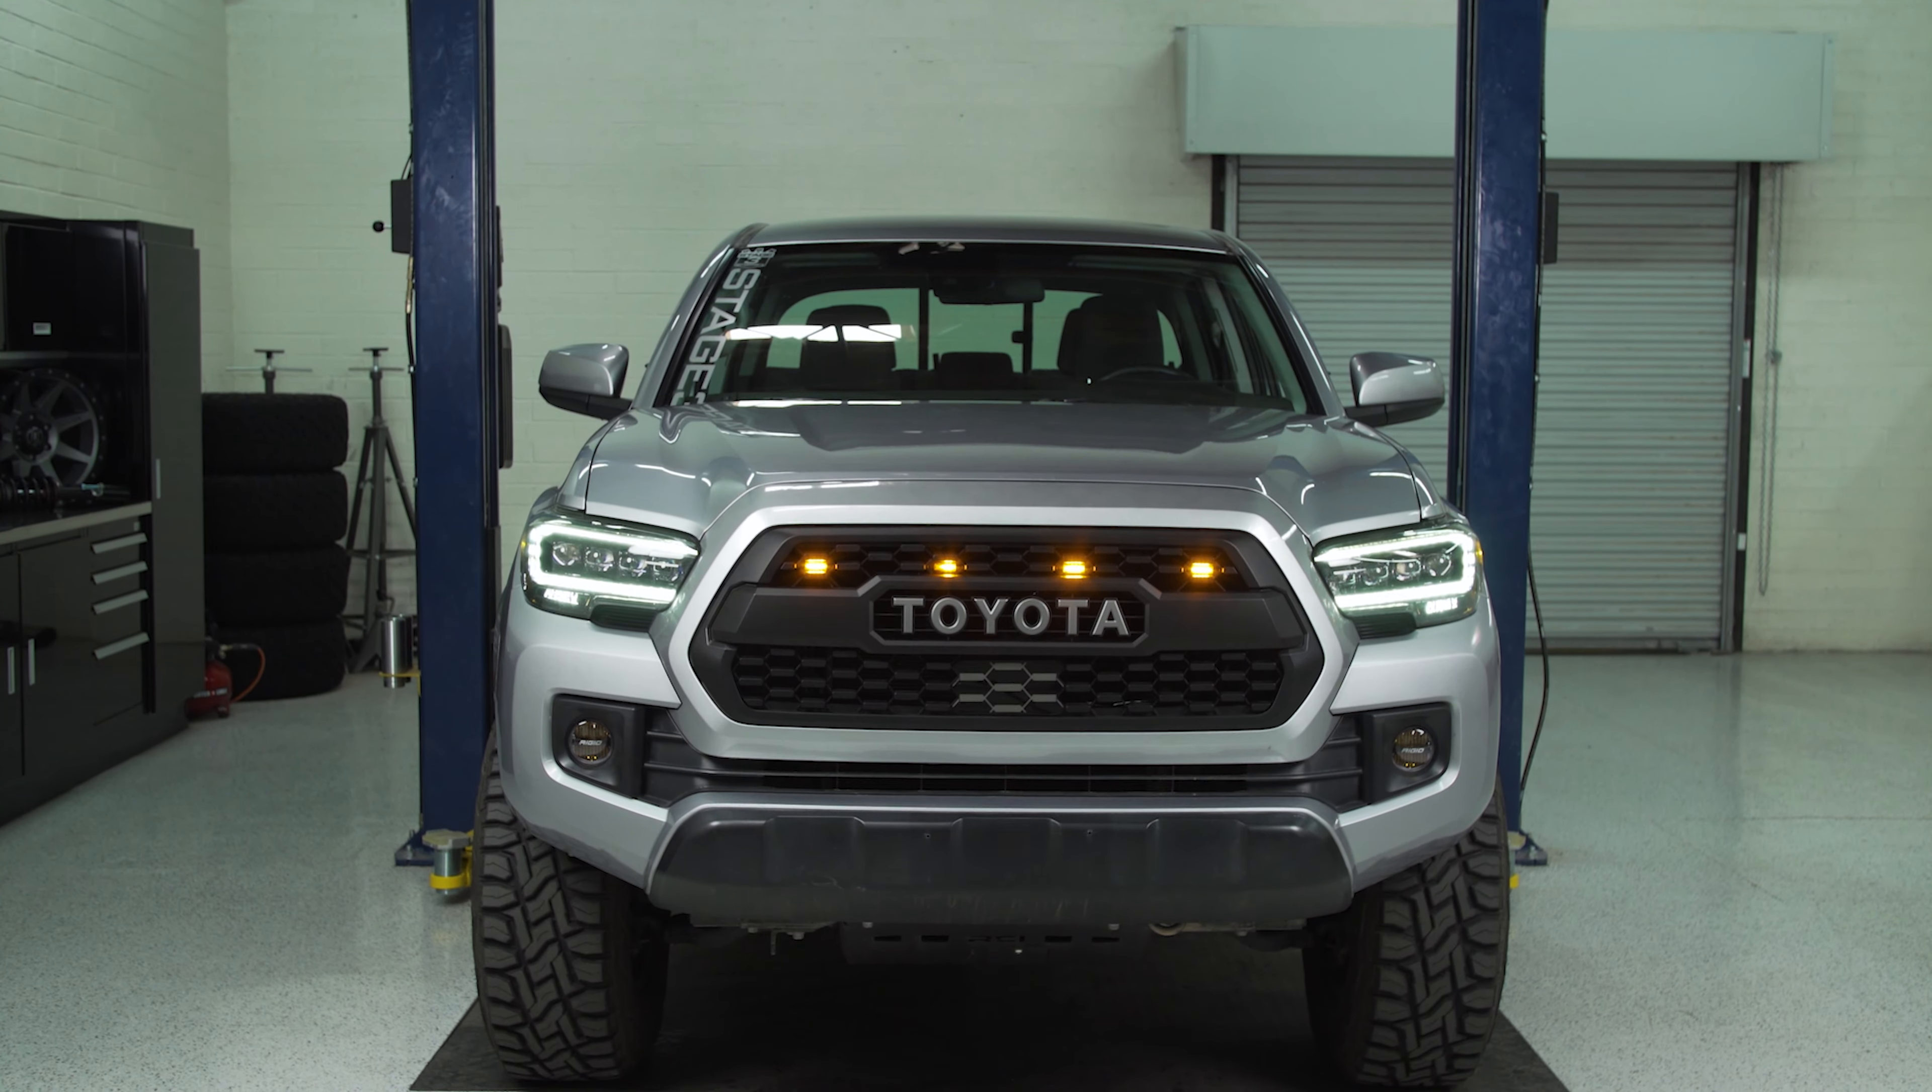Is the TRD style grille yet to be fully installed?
No.